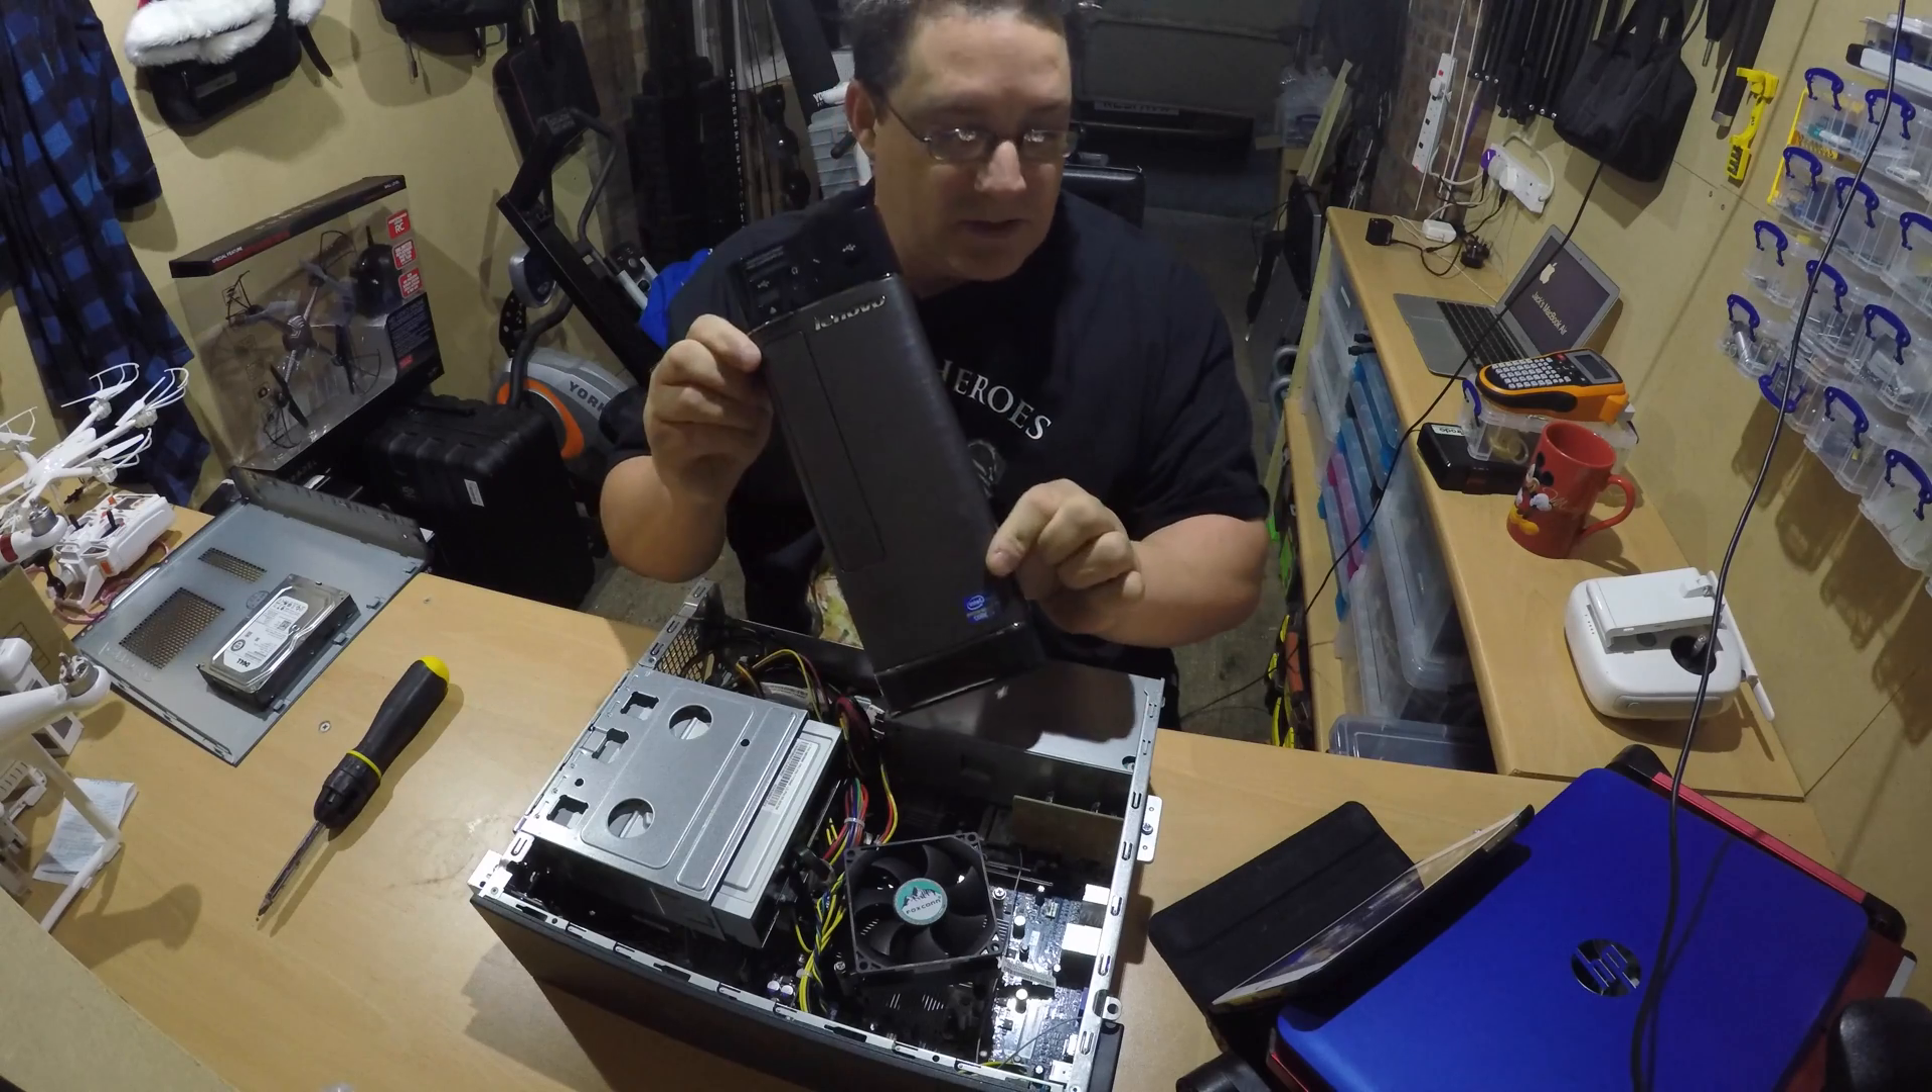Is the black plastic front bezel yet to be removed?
No.